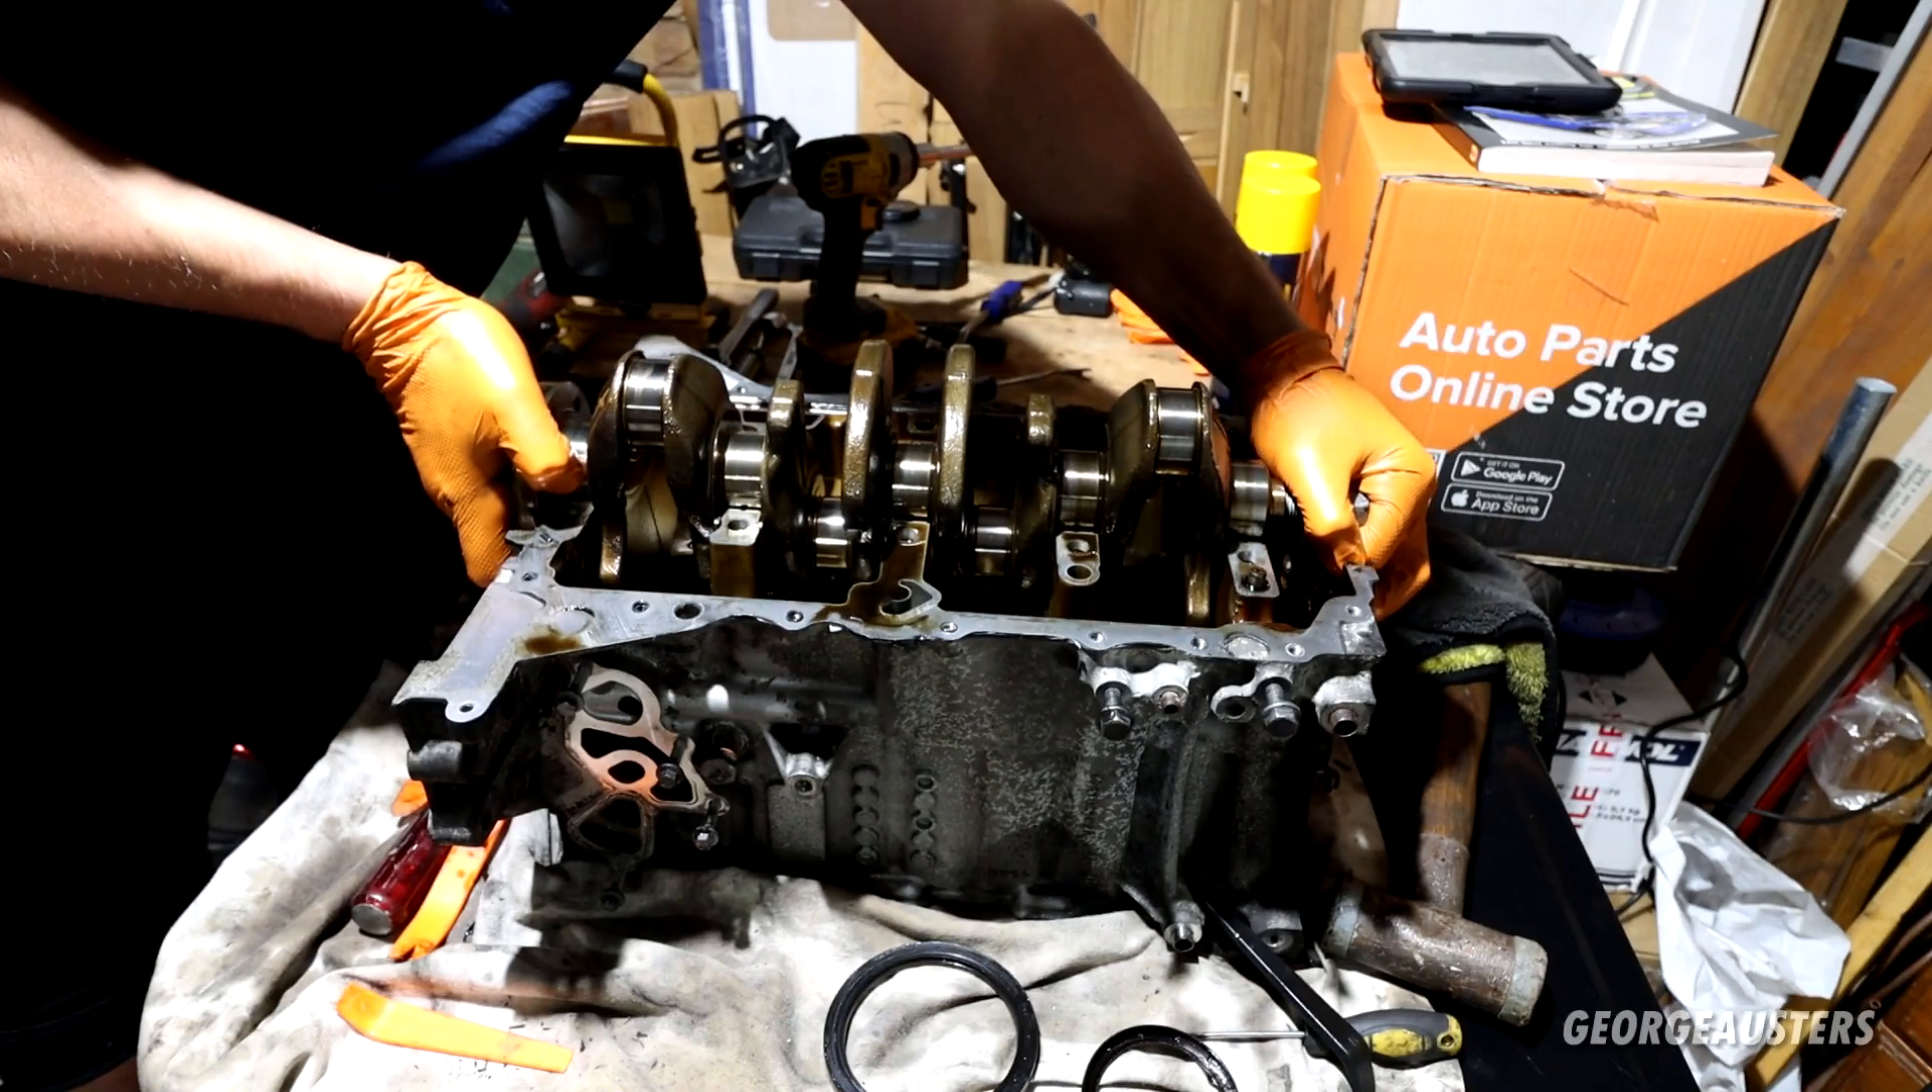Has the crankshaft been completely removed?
No.